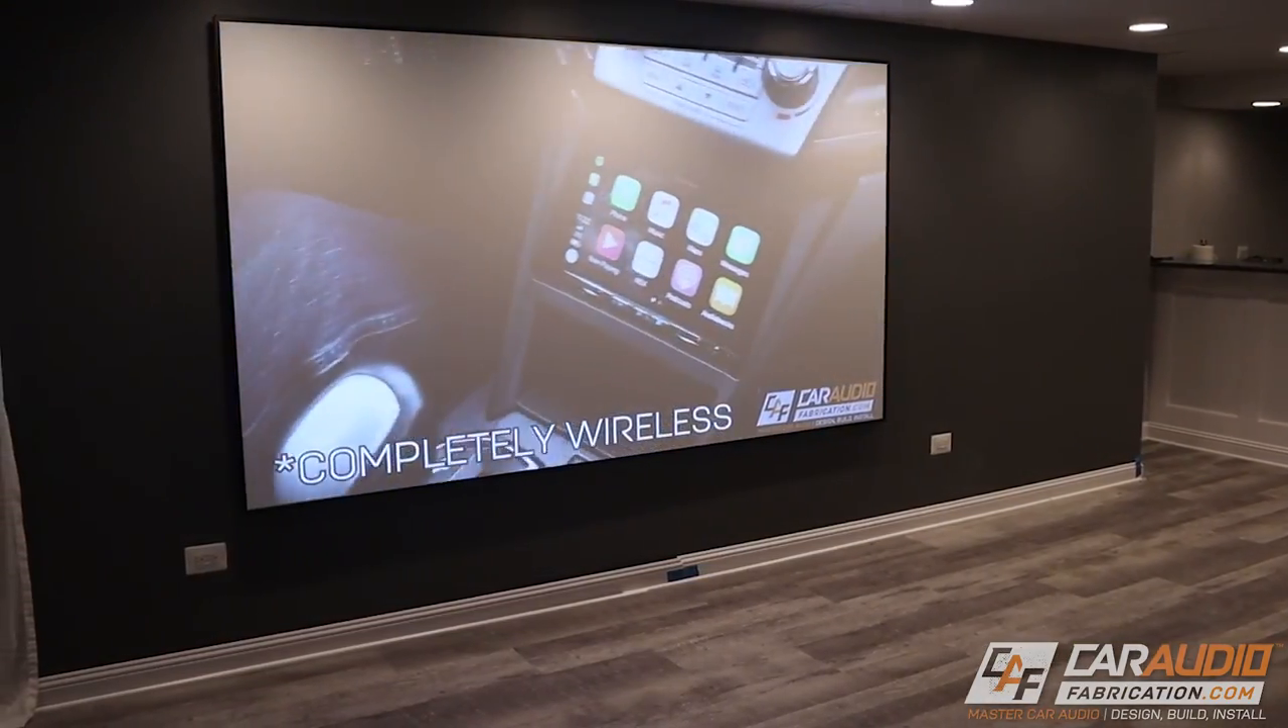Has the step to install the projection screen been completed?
Yes.